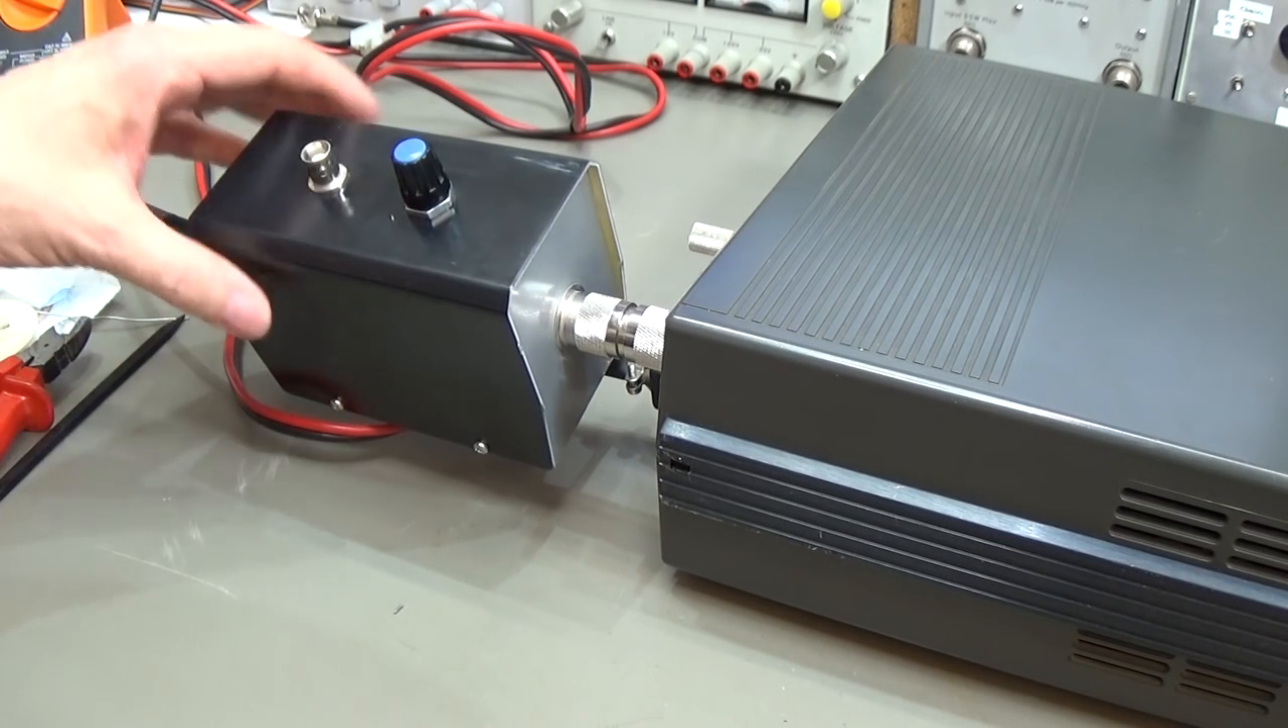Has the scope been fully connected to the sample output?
No.